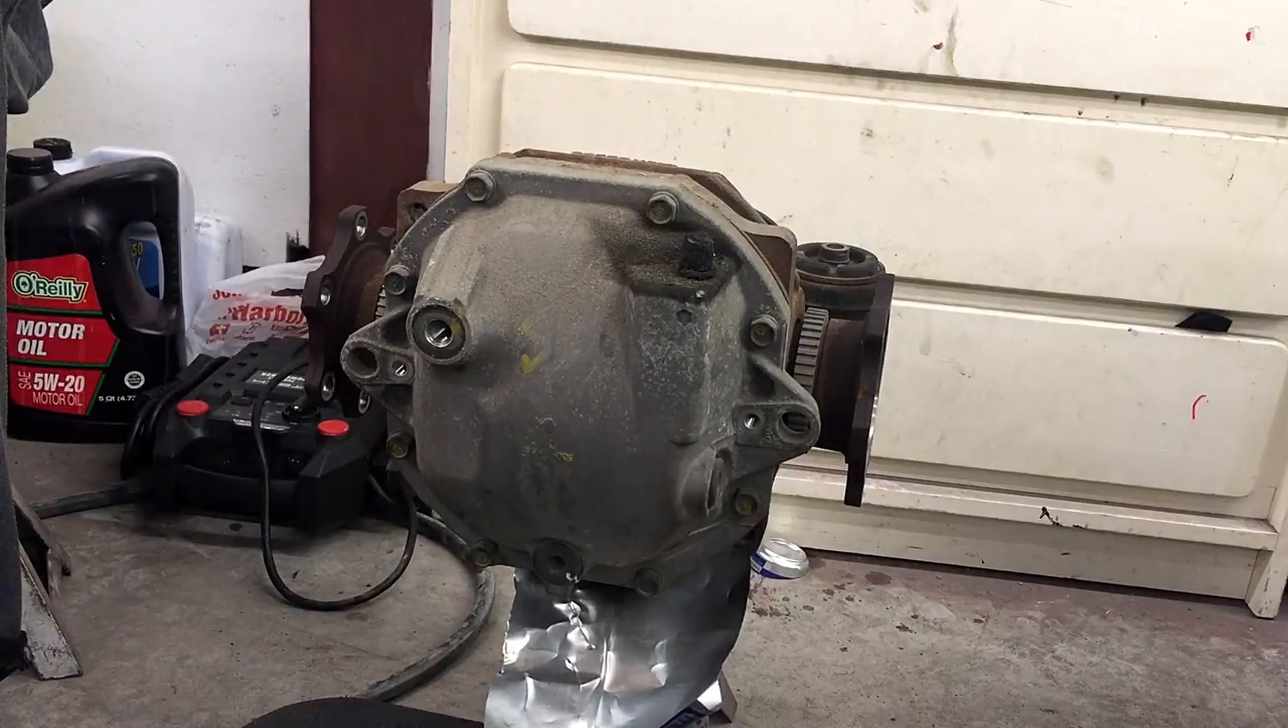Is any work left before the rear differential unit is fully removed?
No.